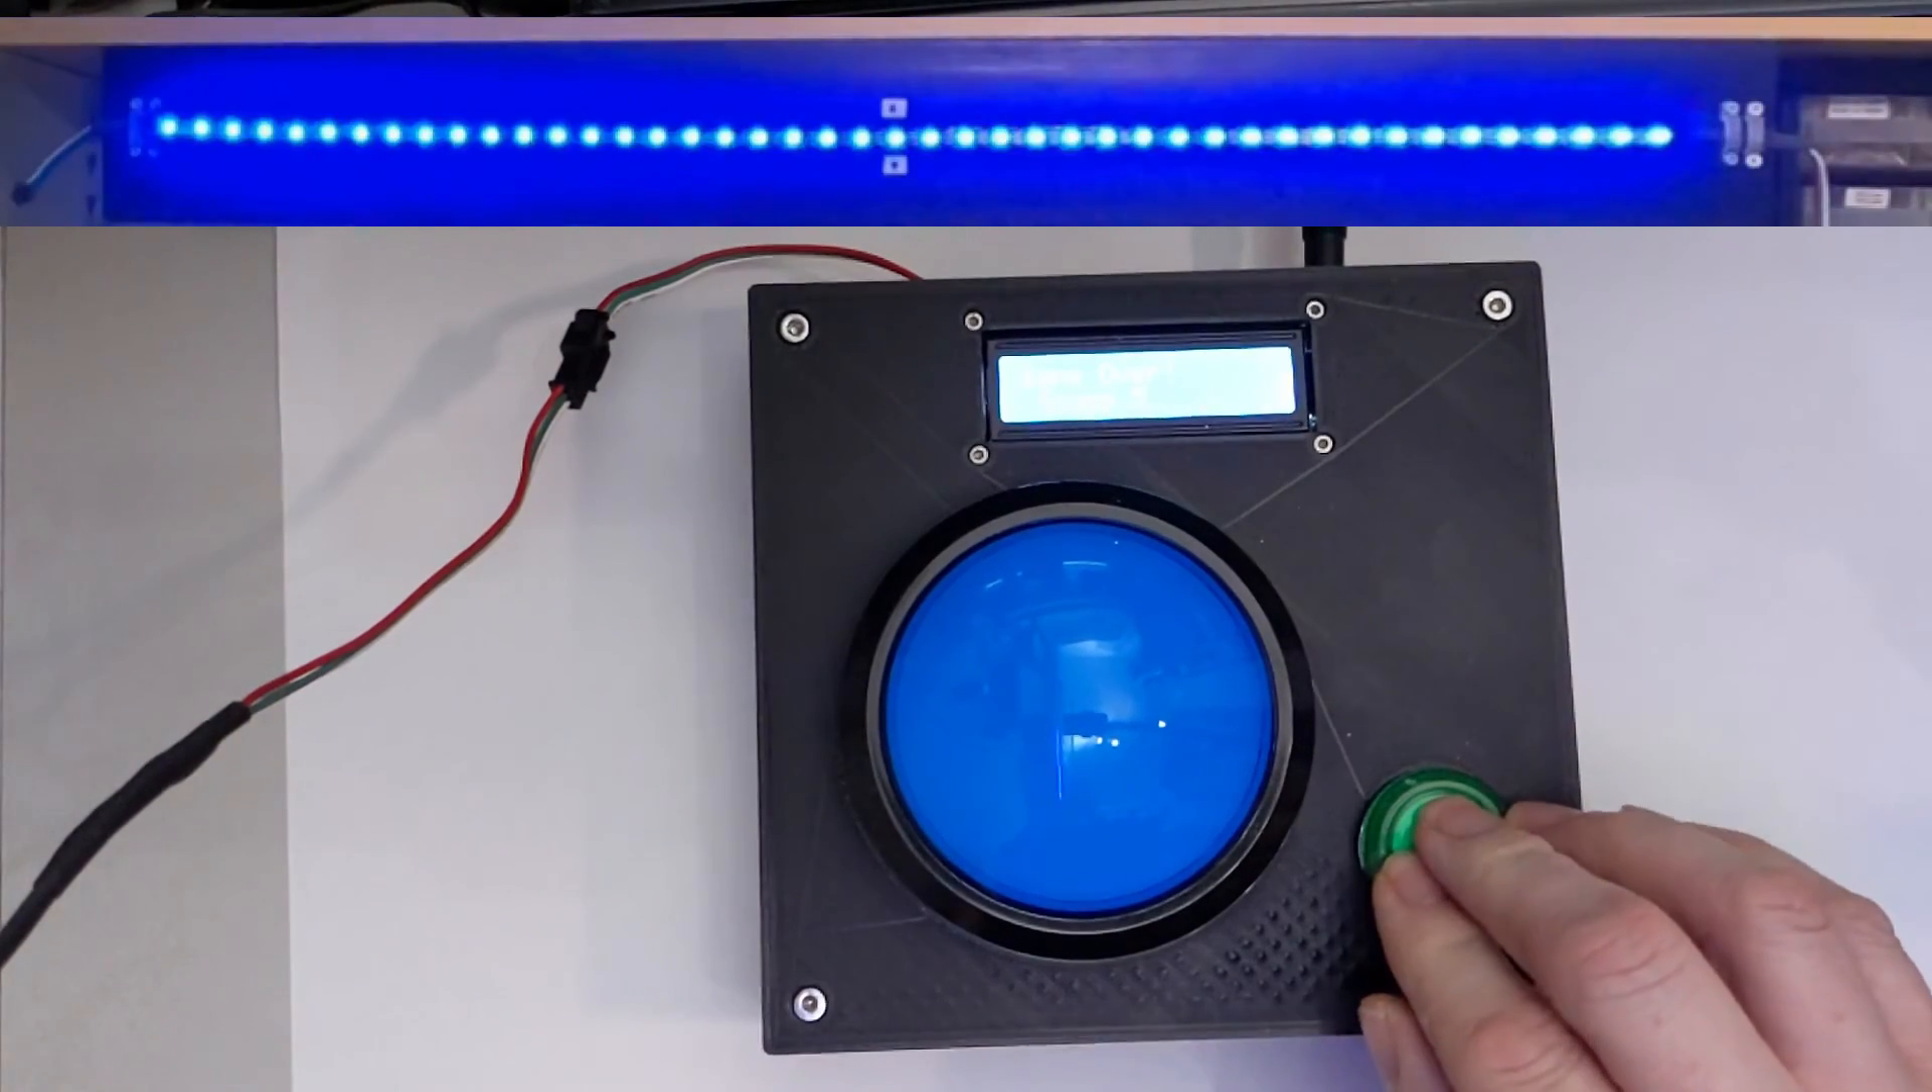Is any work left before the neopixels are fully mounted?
No.